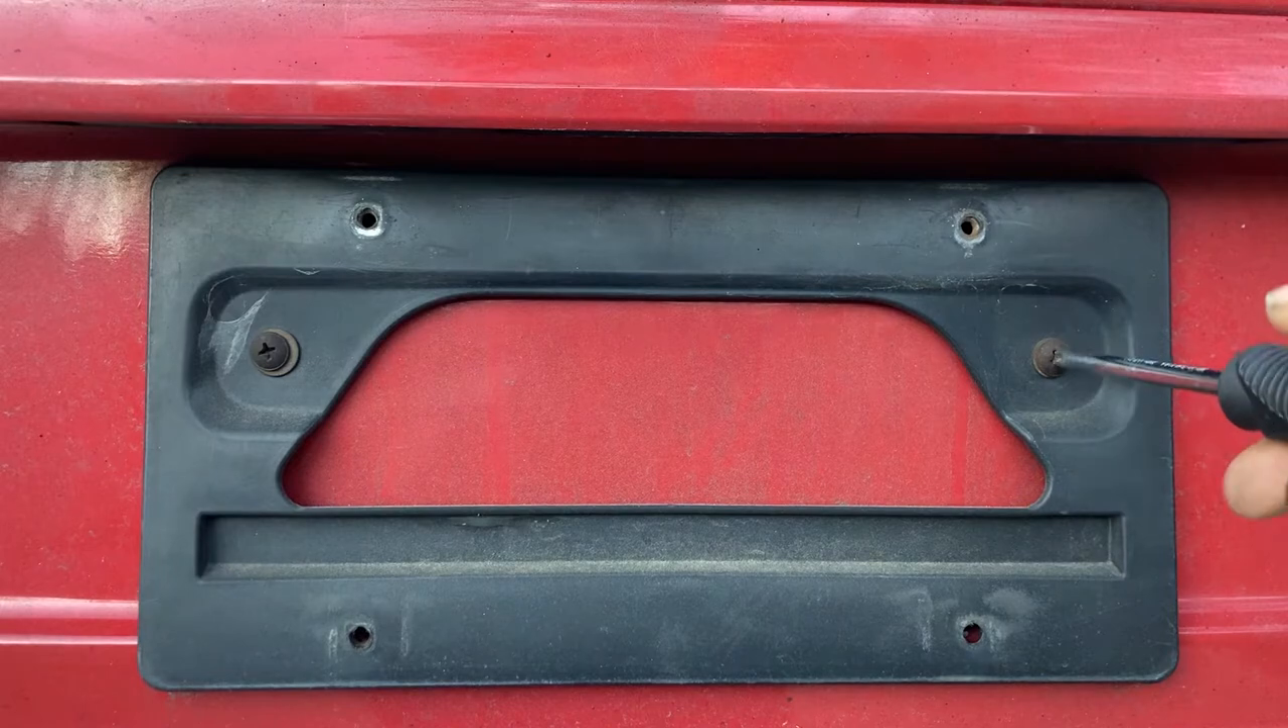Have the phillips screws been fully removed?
No.